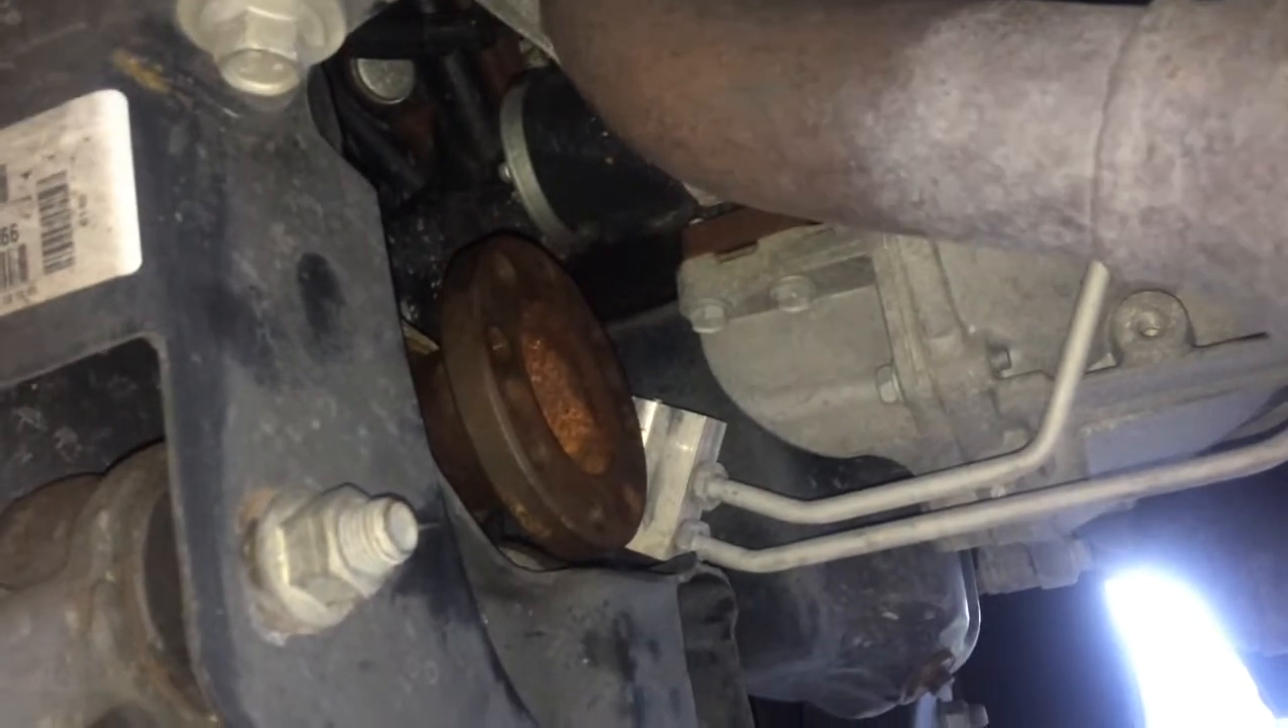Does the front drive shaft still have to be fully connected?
Yes.